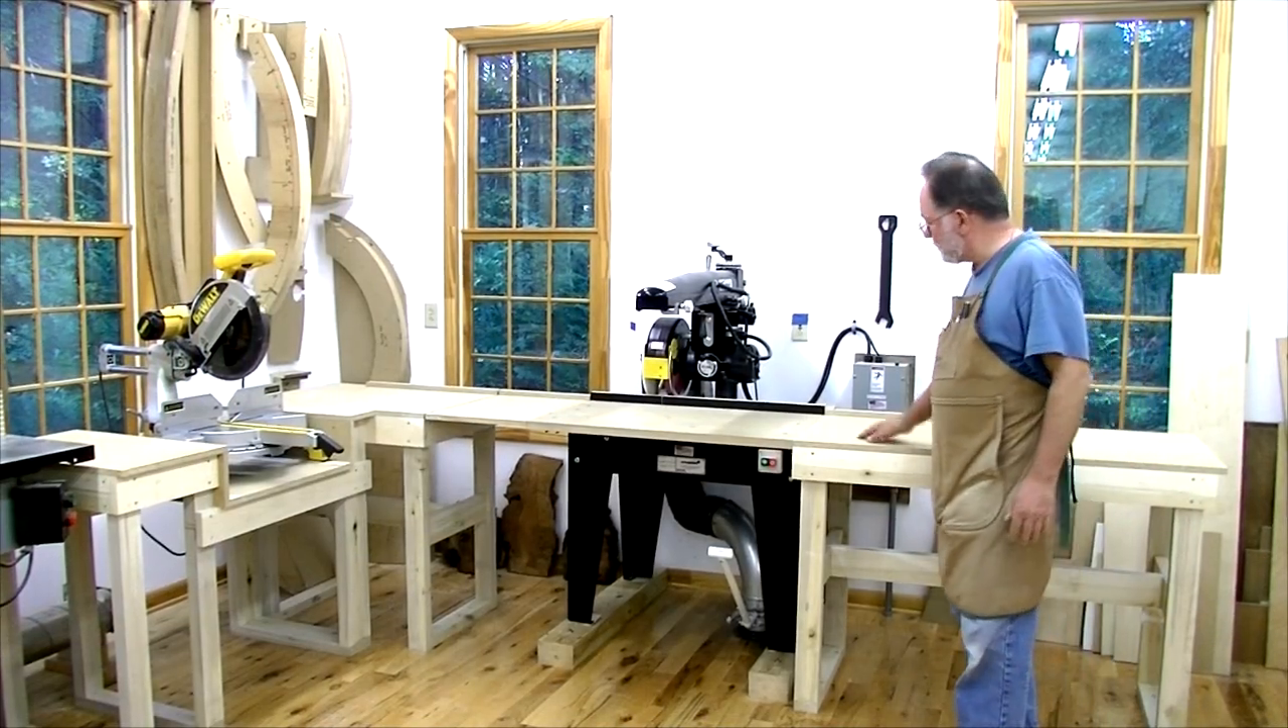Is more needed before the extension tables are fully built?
No.